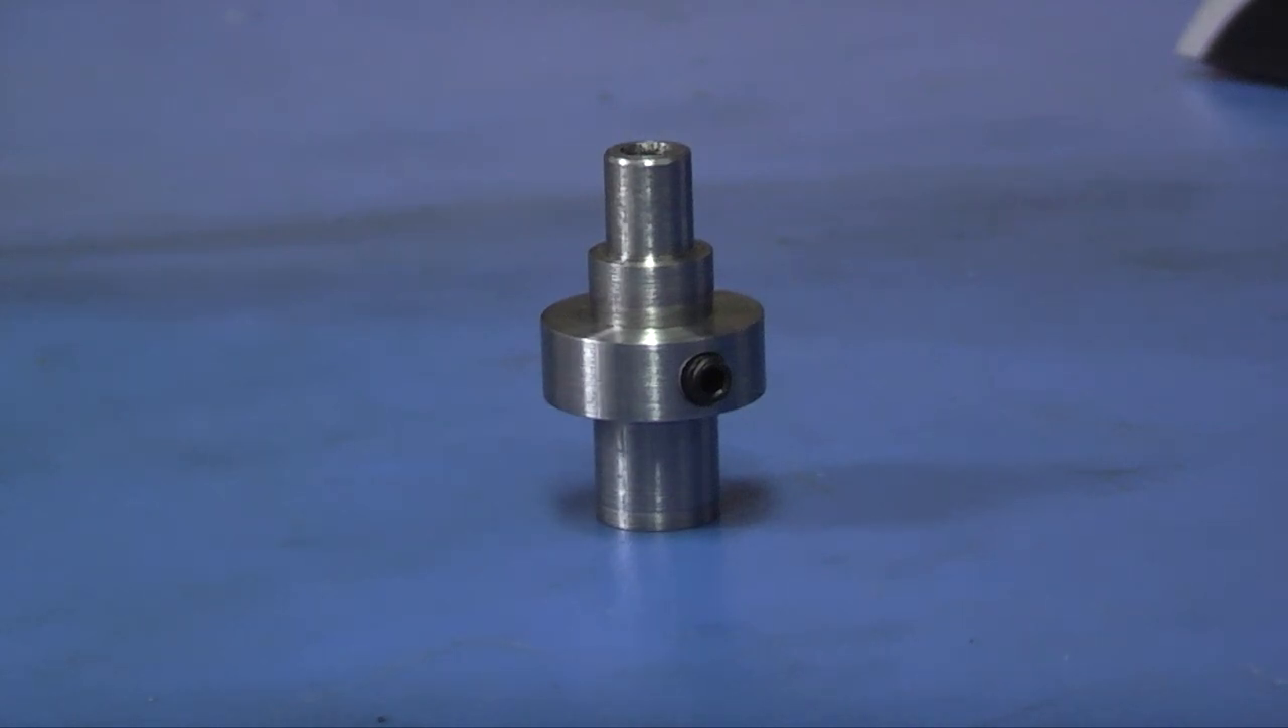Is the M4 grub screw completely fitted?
Yes.